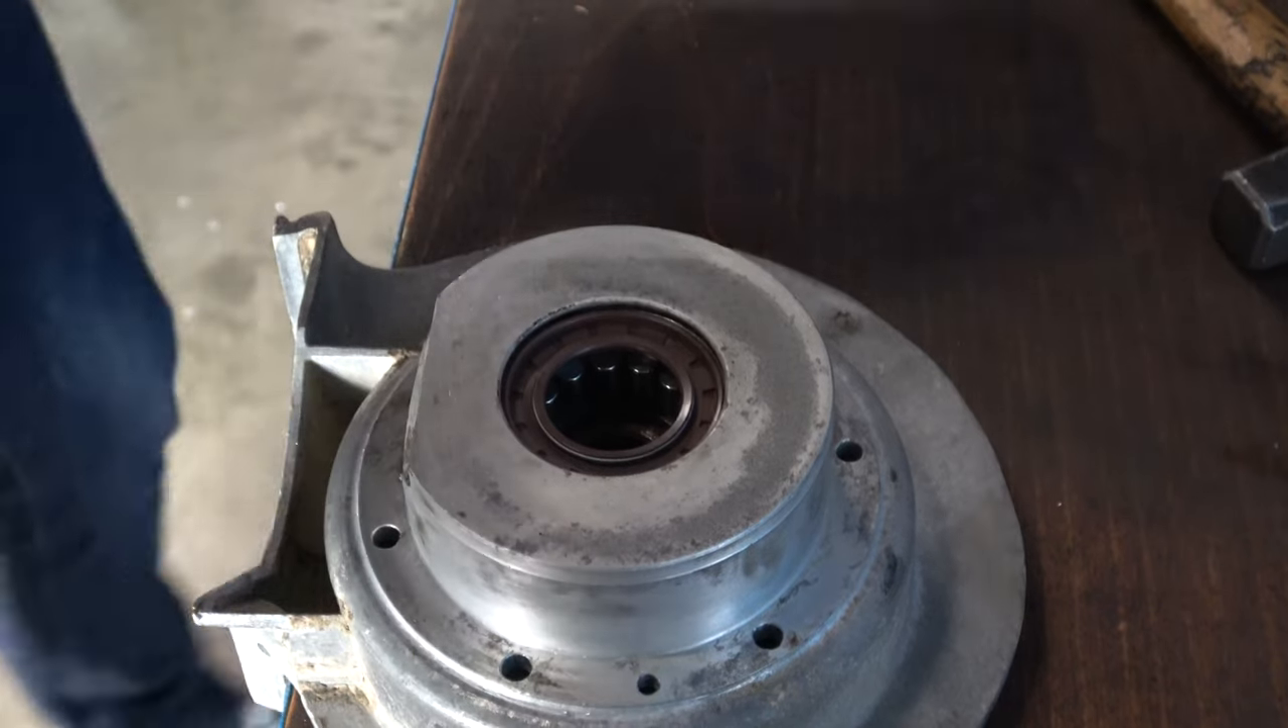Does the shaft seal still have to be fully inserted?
No.